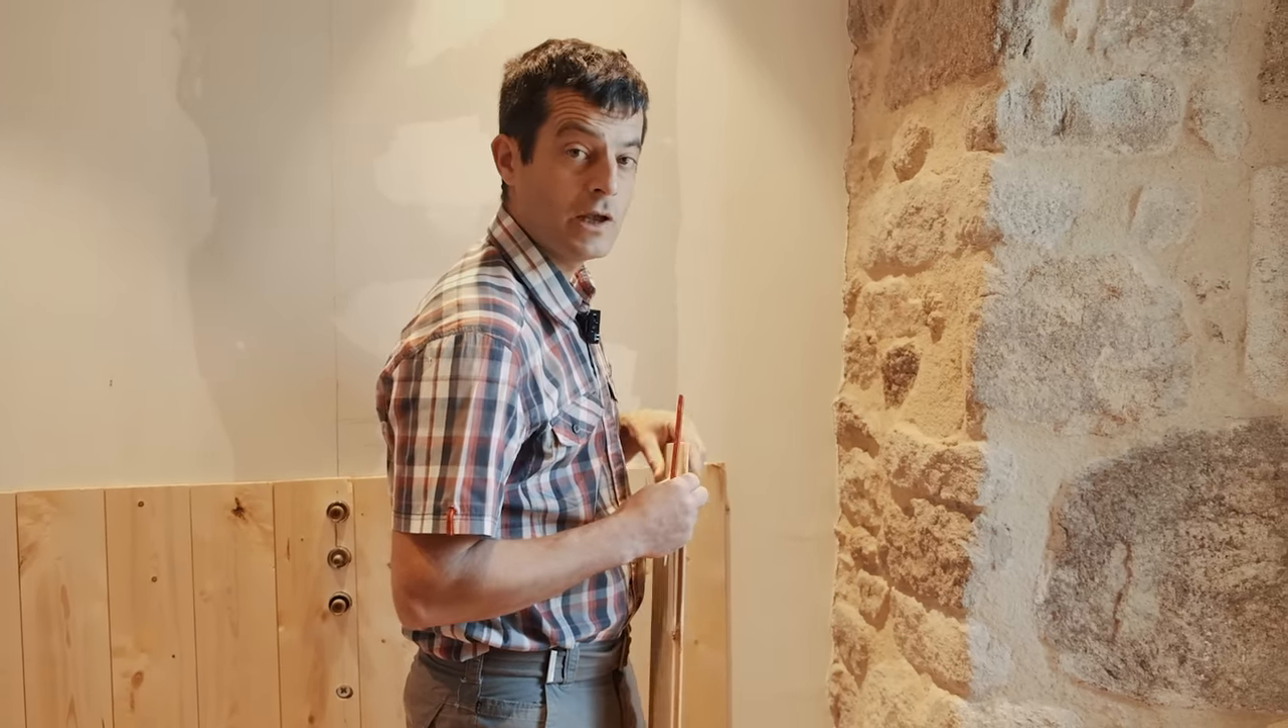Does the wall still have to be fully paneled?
Yes.